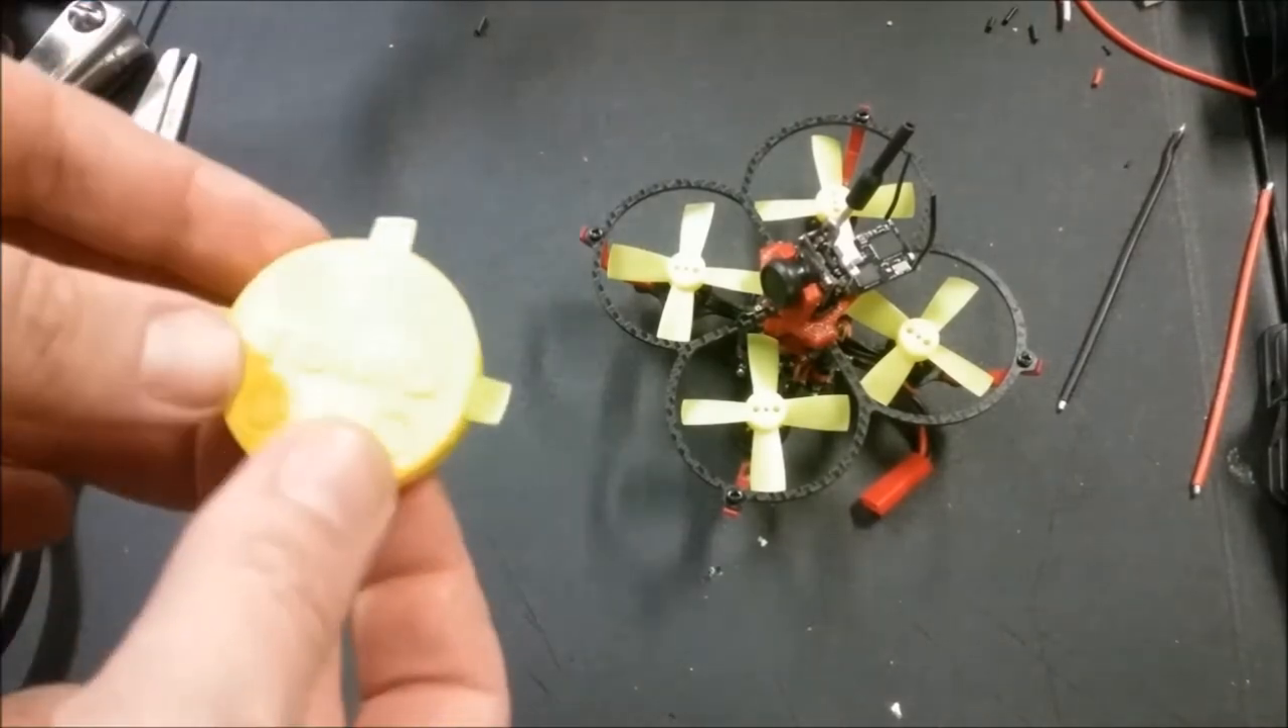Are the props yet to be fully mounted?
No.